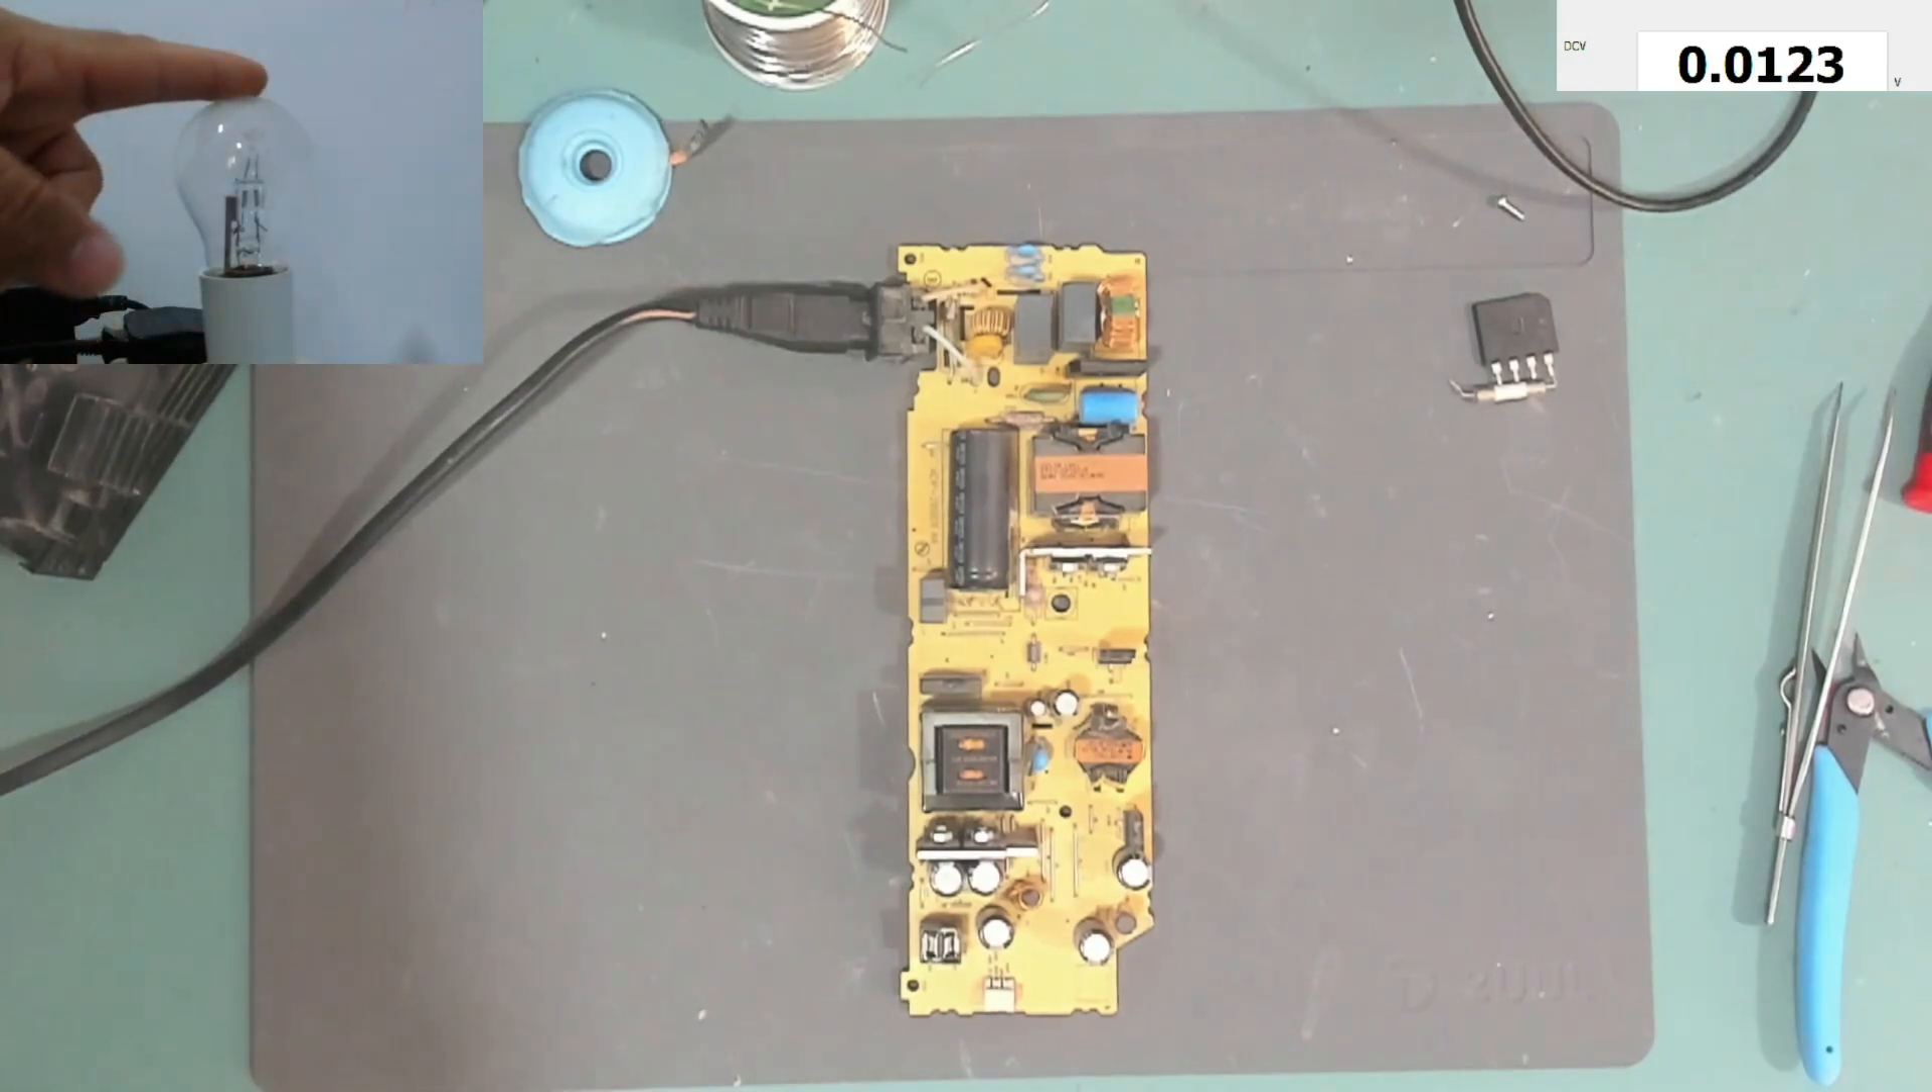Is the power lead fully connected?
Yes.